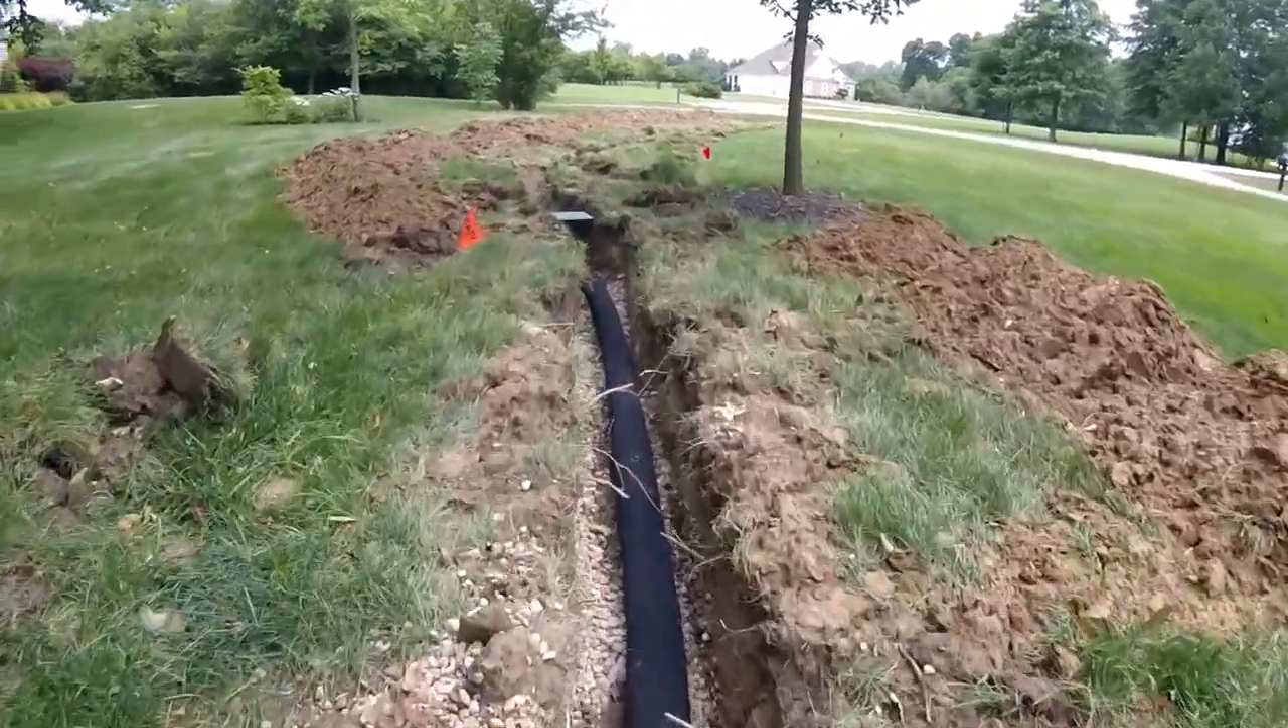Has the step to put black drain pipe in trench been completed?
Yes.